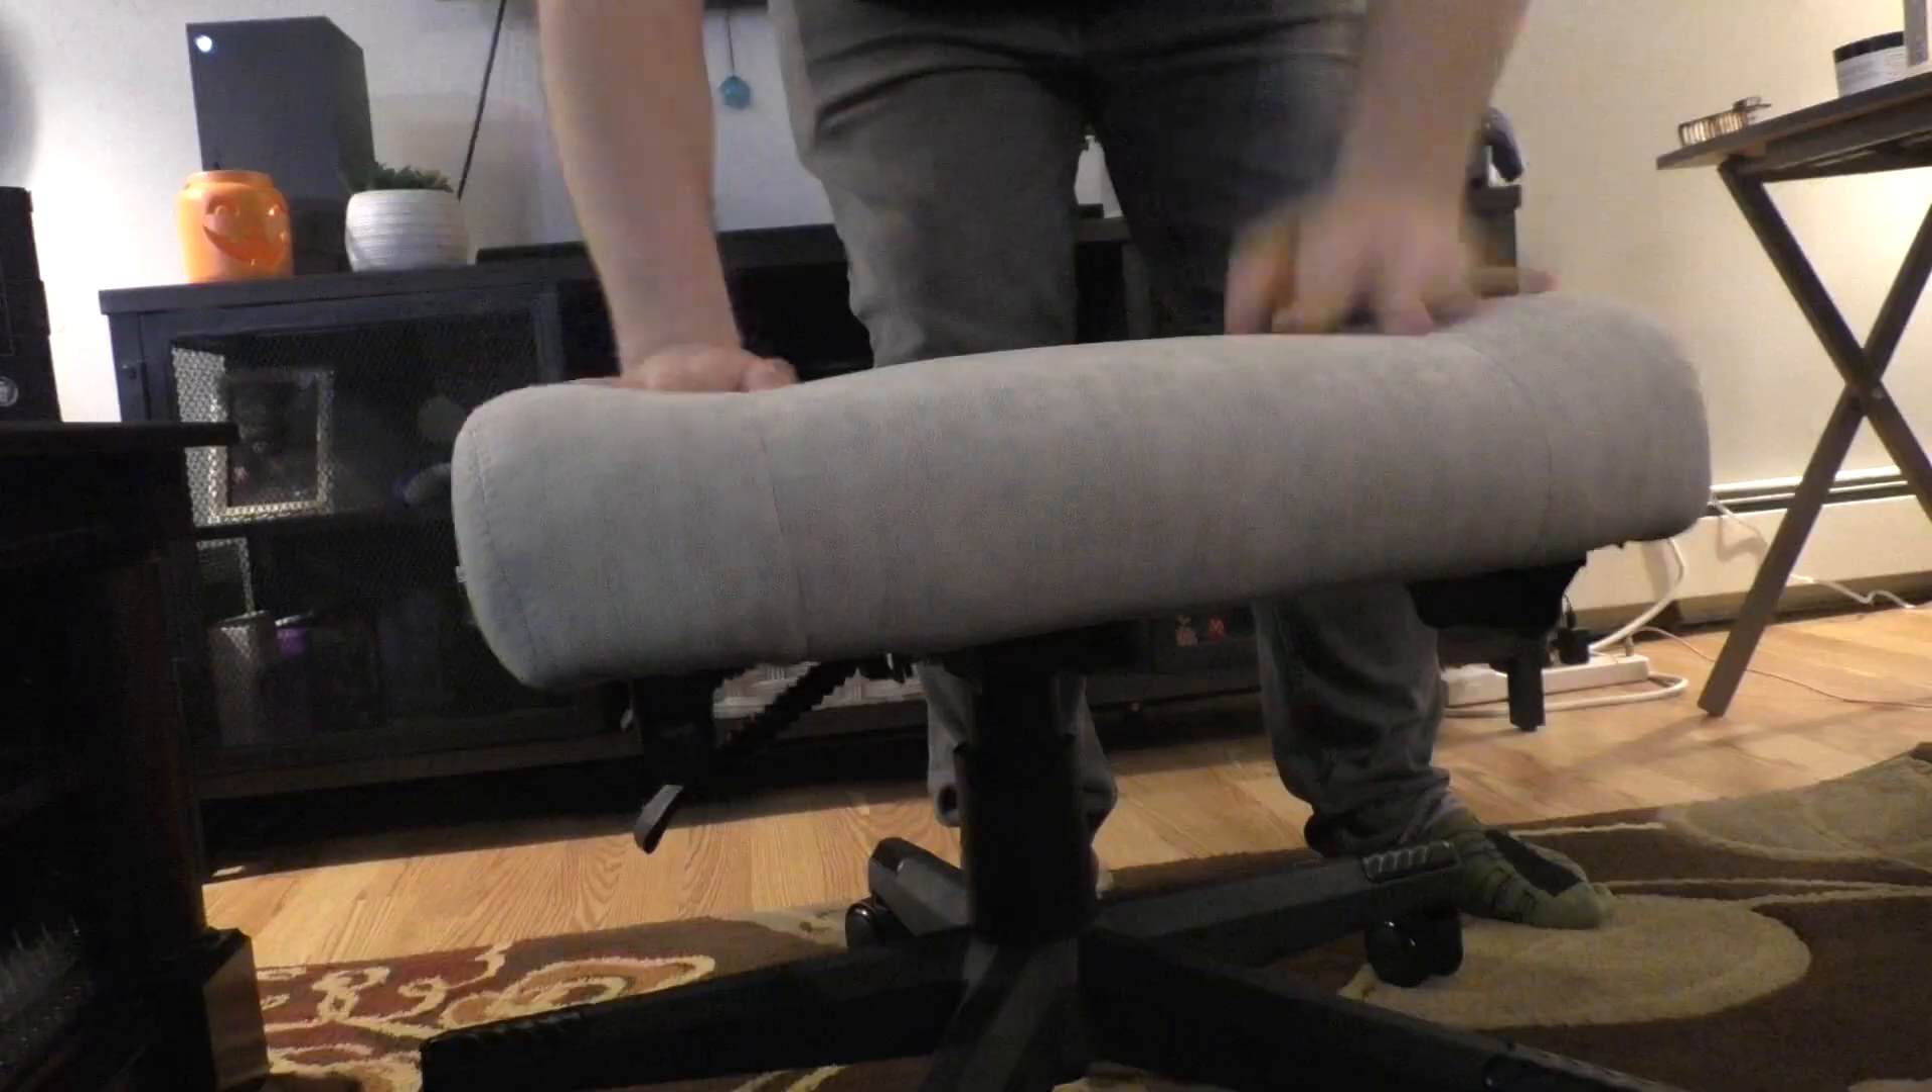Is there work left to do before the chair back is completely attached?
Yes.